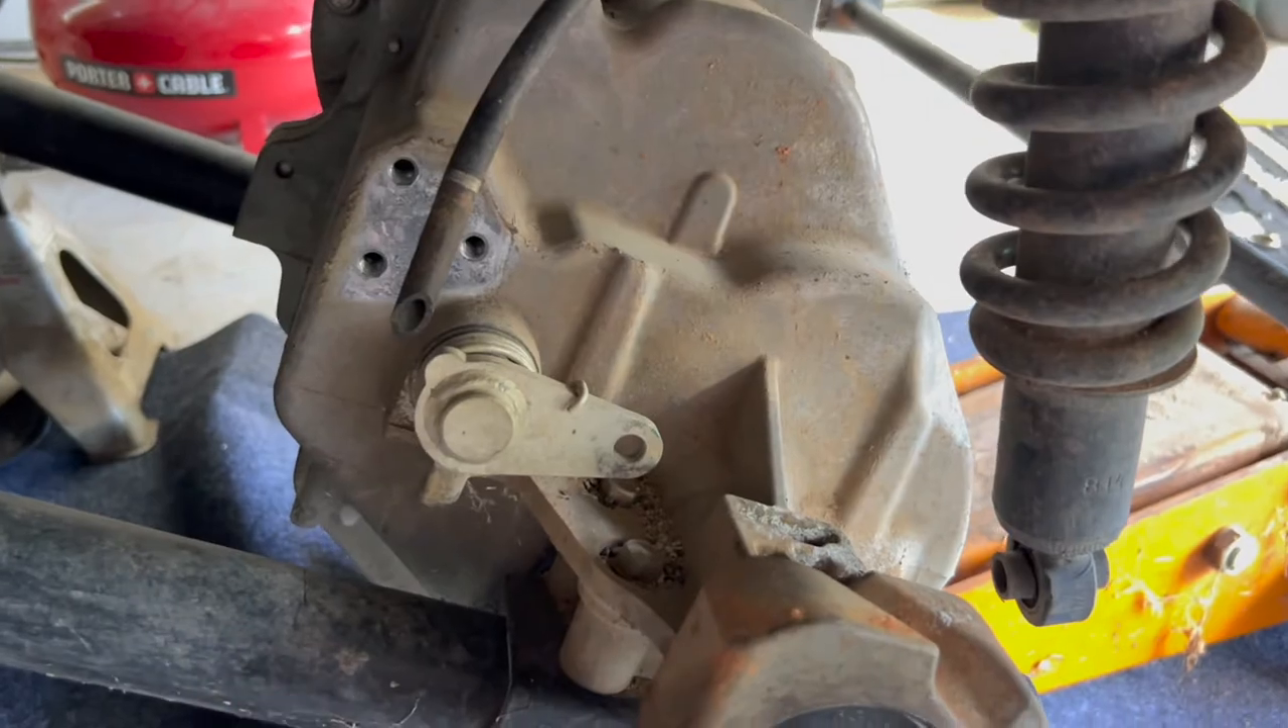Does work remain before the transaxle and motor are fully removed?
Yes.